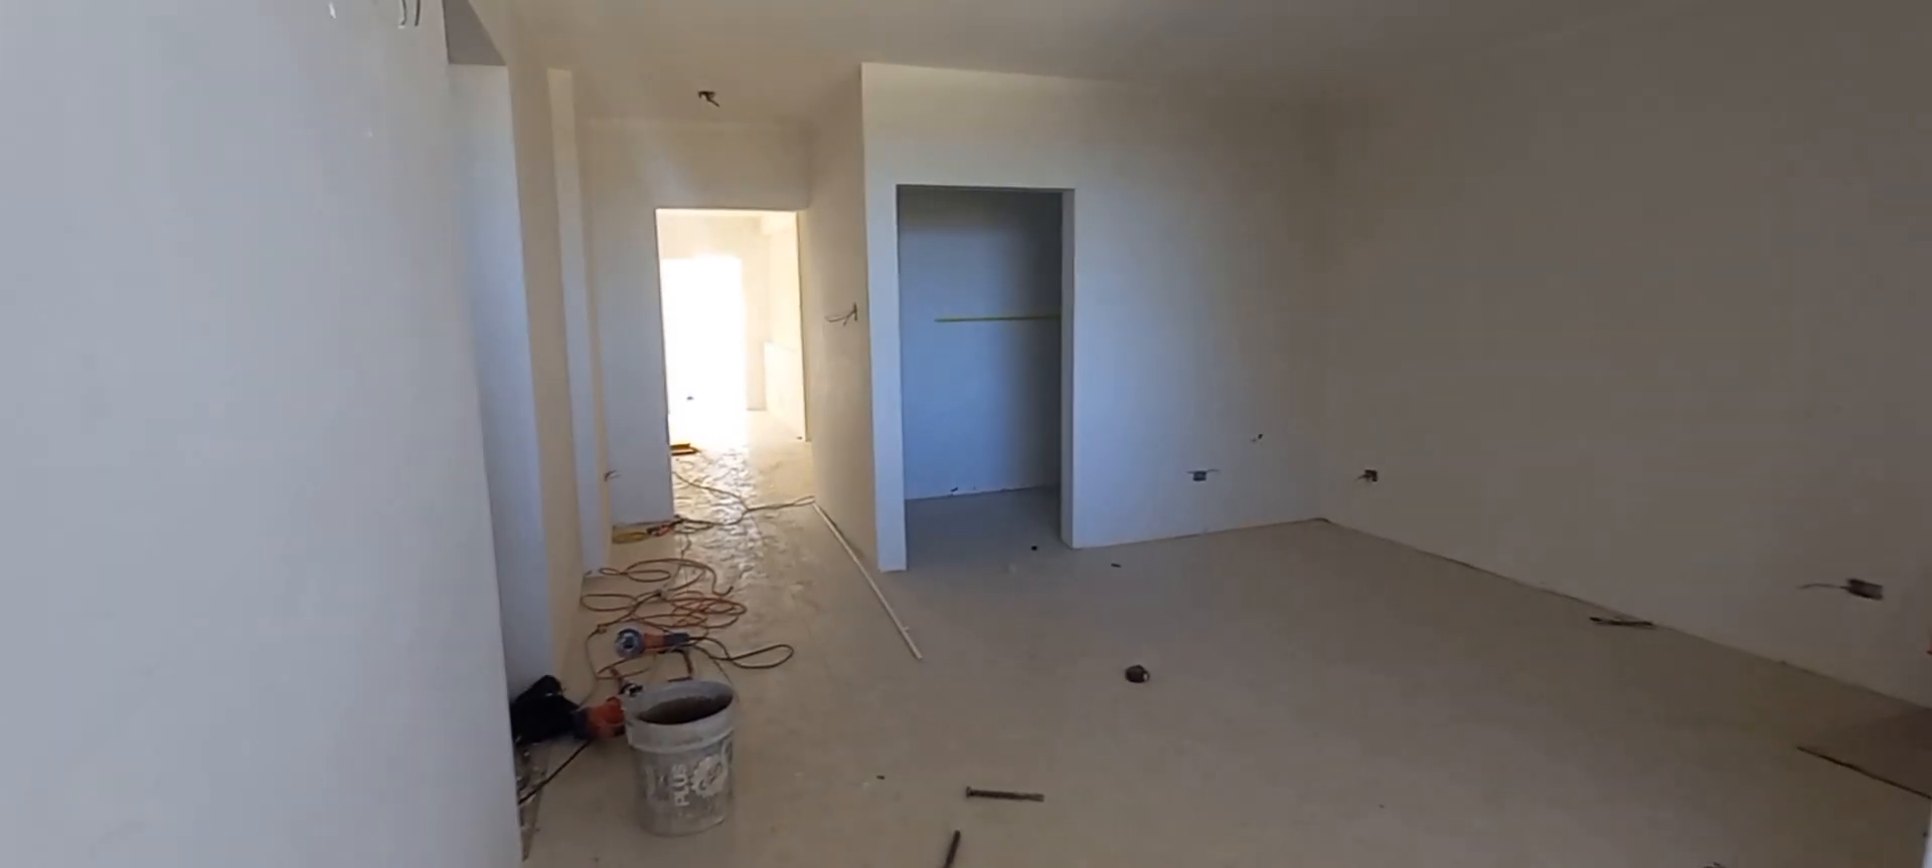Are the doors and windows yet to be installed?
Yes.